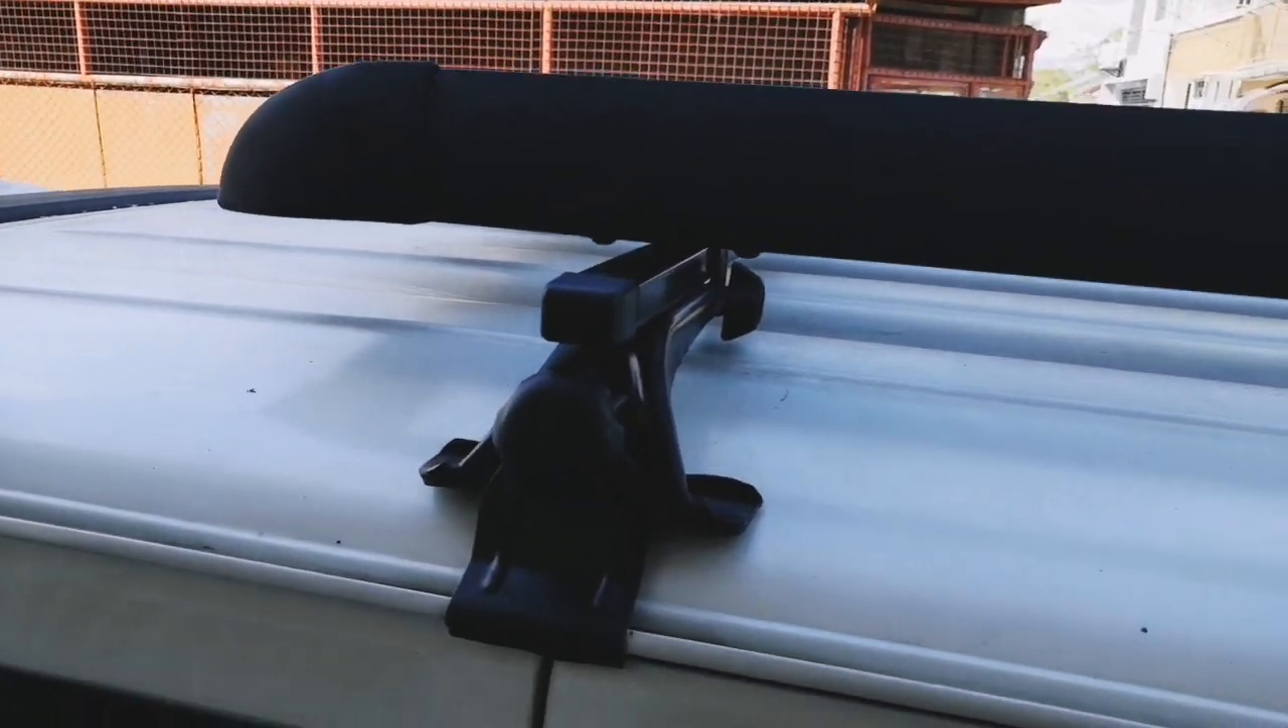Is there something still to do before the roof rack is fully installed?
No.